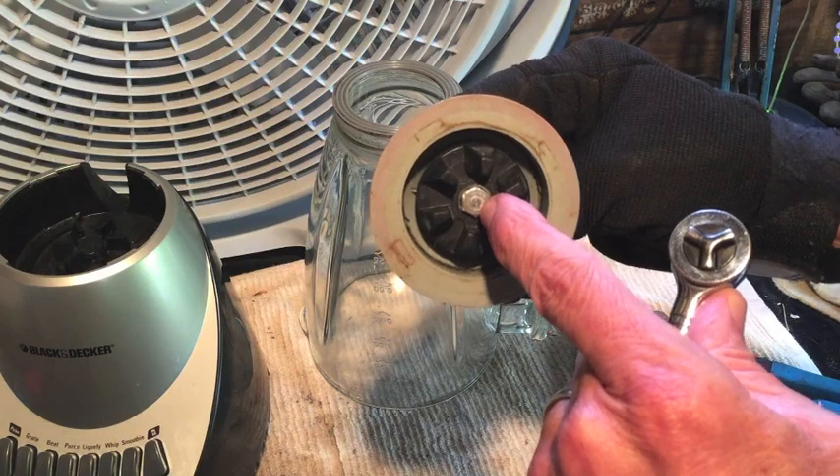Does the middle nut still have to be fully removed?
Yes.